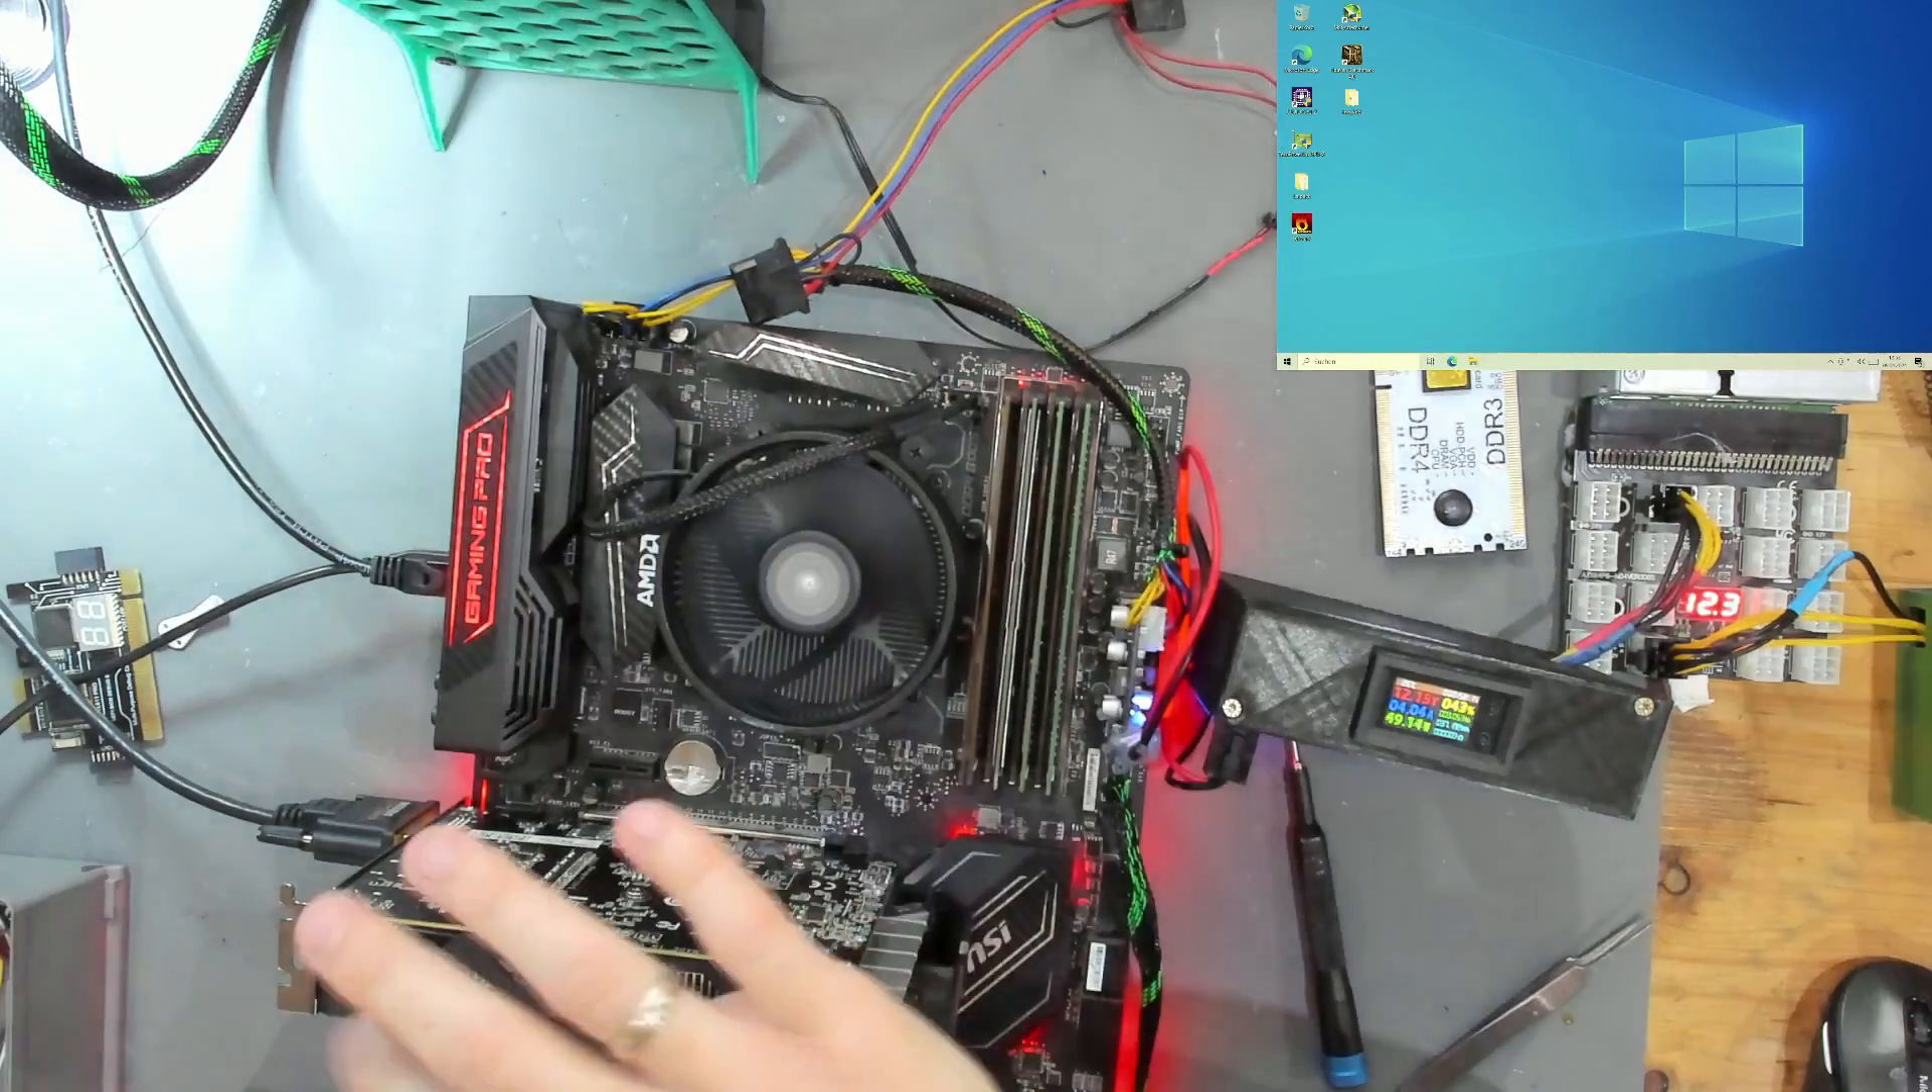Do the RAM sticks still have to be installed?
No.